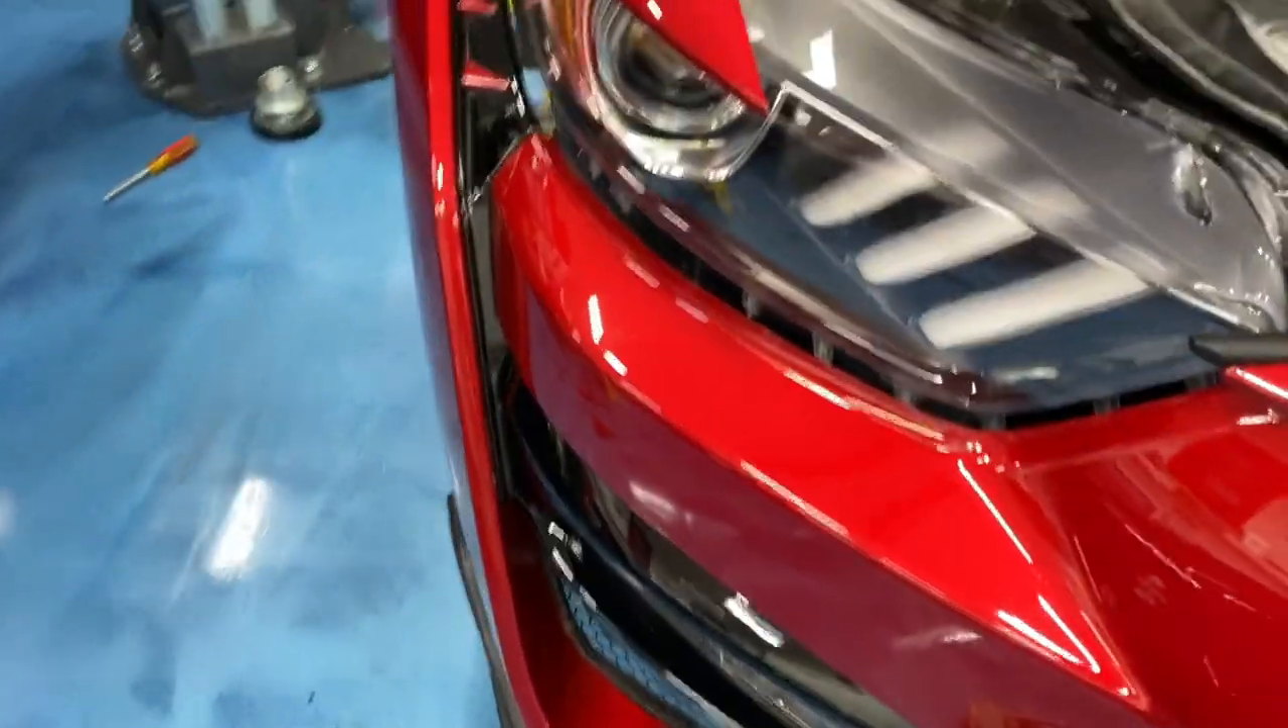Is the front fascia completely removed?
No.